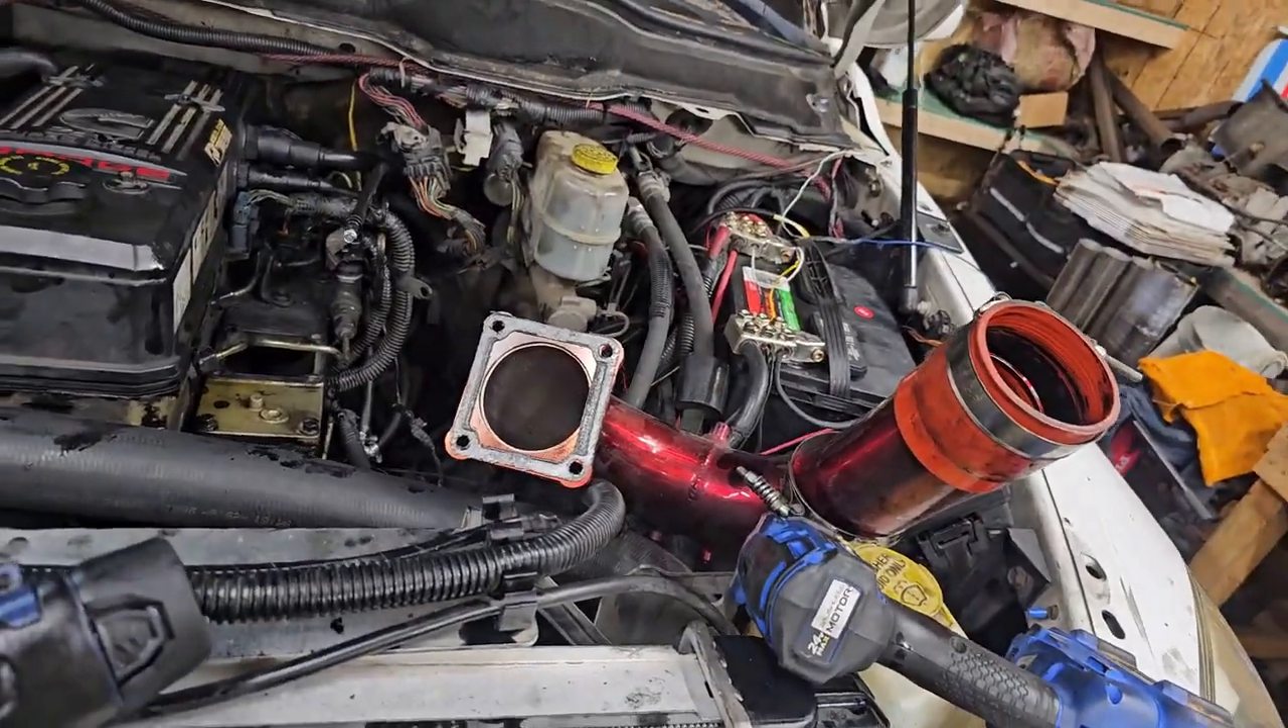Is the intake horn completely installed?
No.